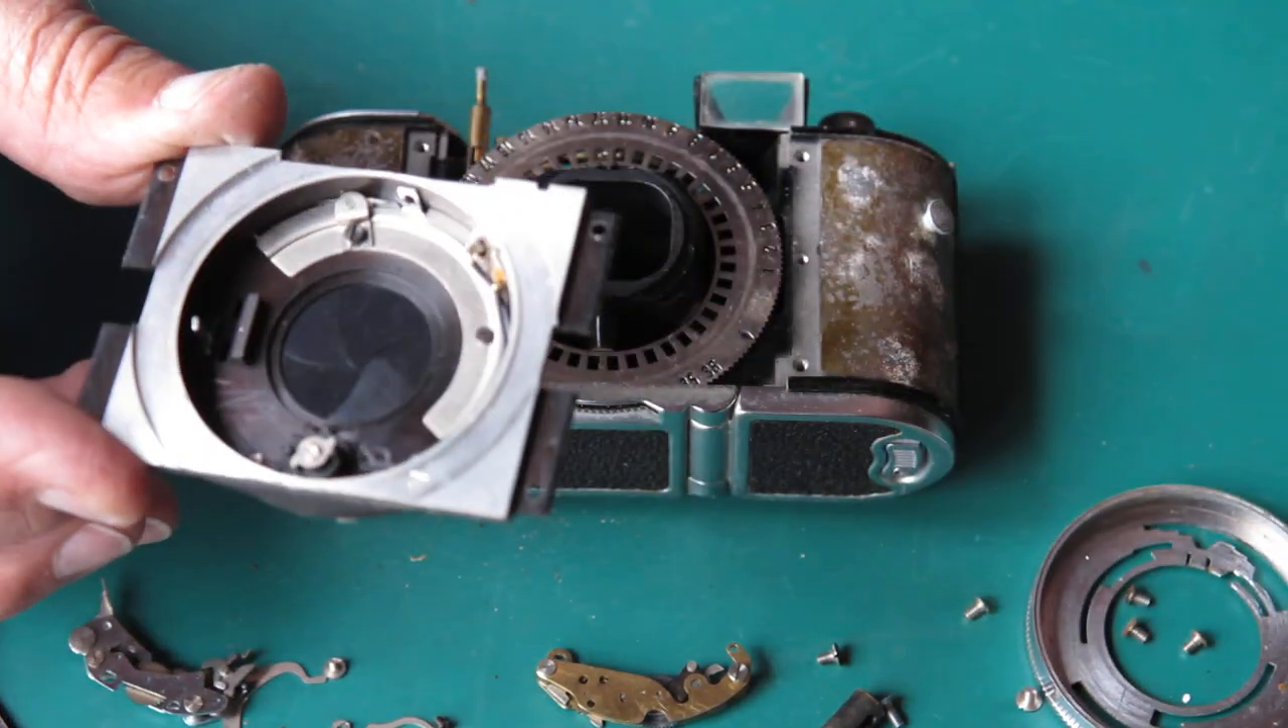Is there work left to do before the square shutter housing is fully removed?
No.